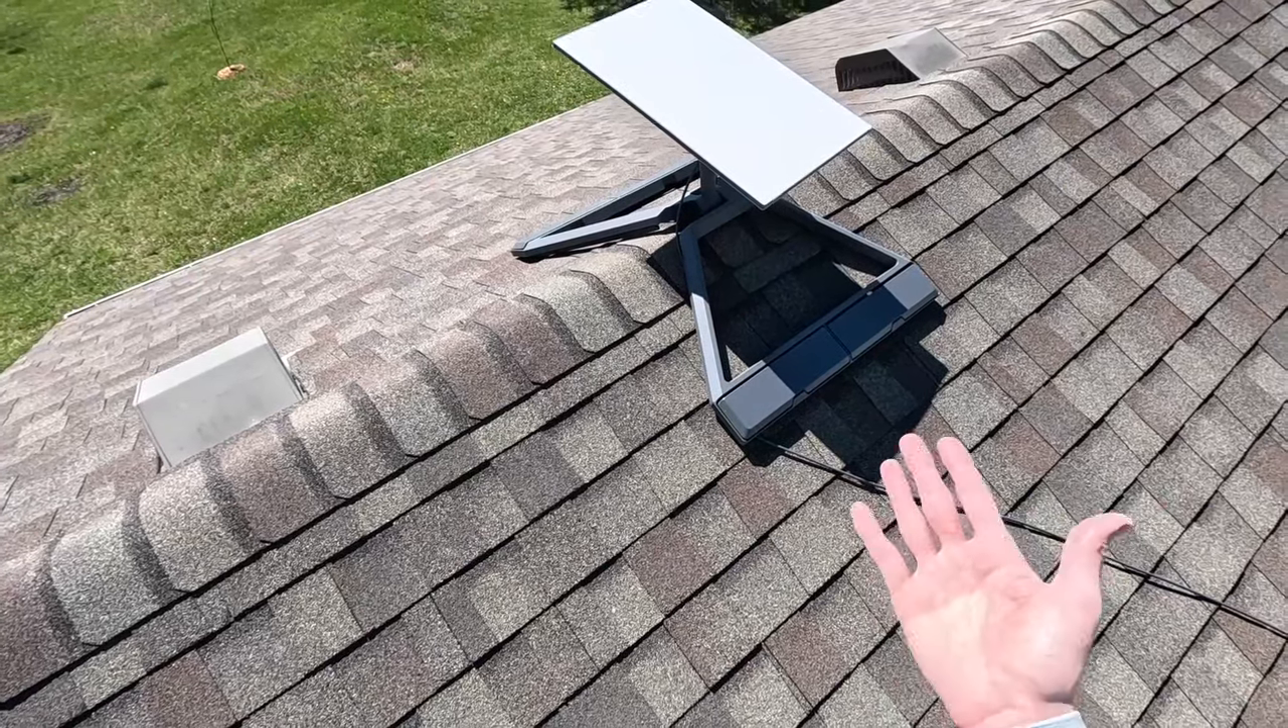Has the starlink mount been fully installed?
Yes.